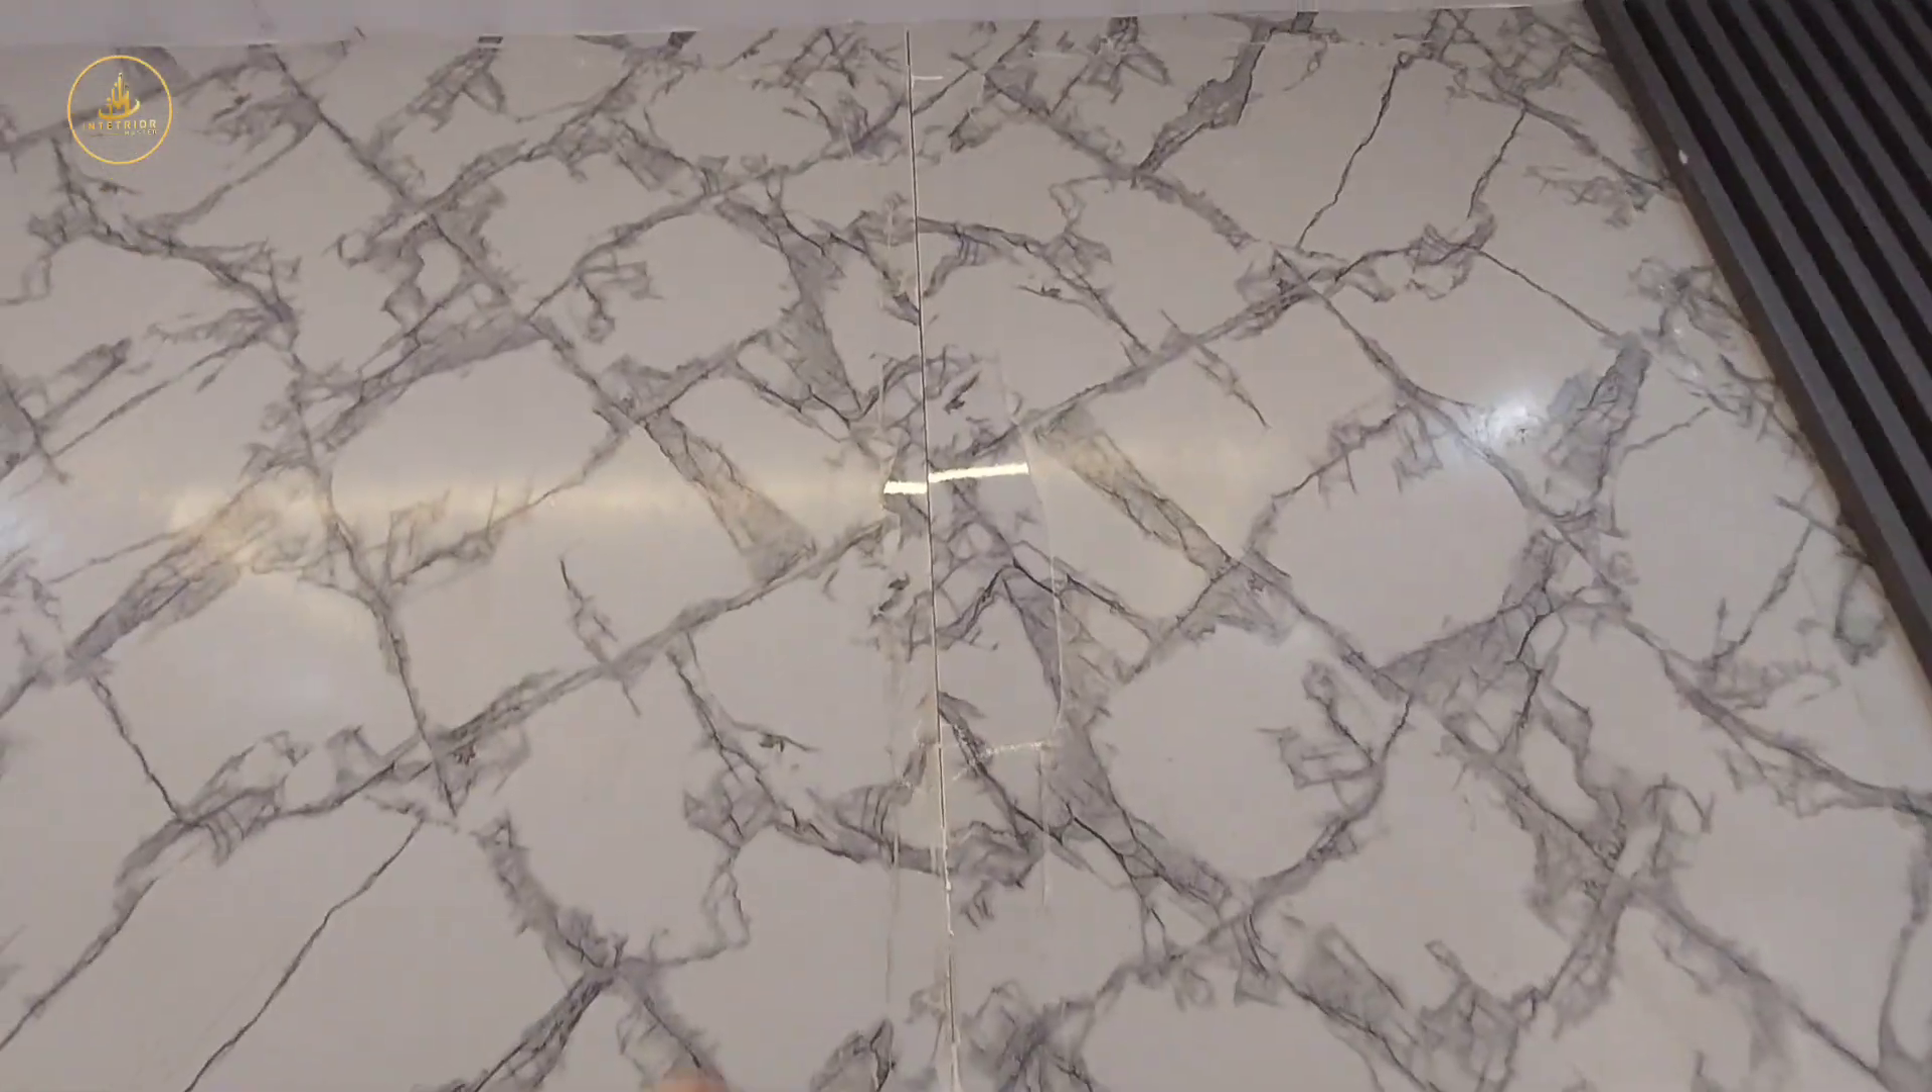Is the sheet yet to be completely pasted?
No.